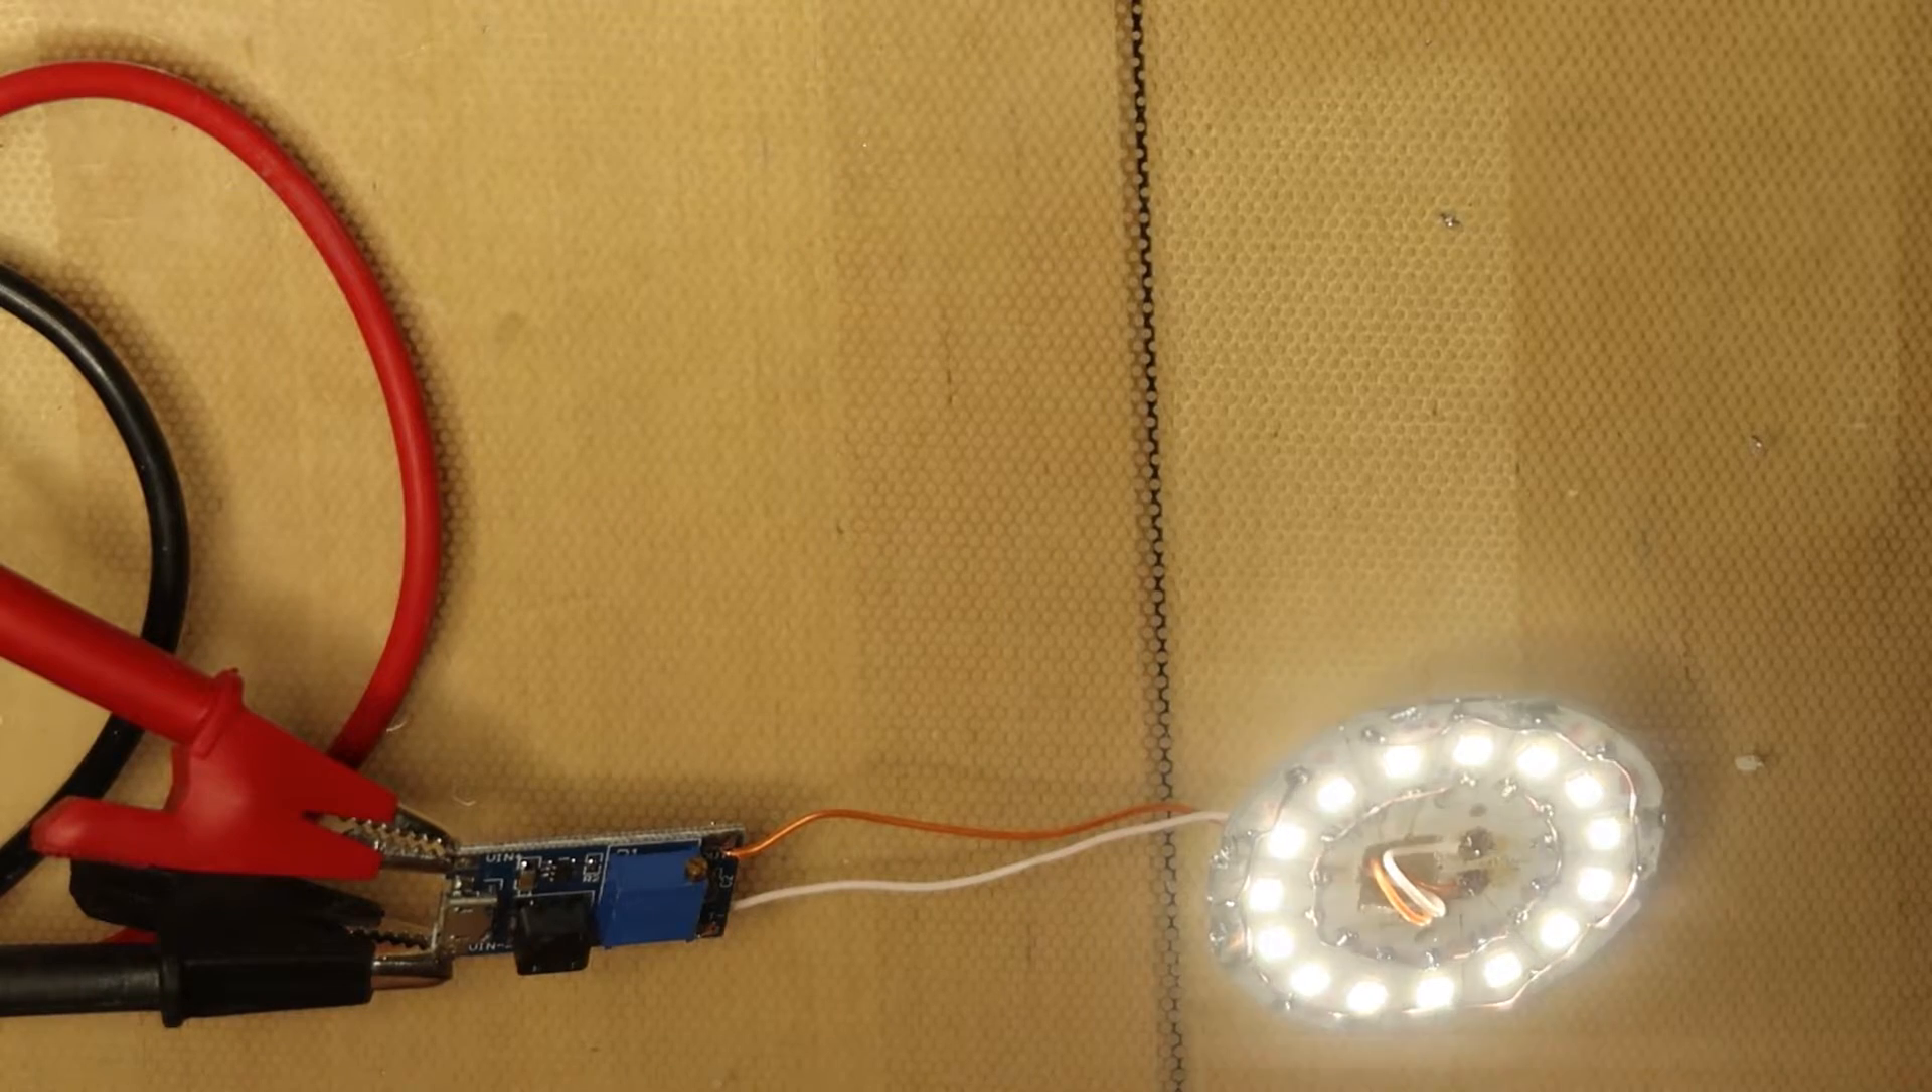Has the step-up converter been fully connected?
Yes.